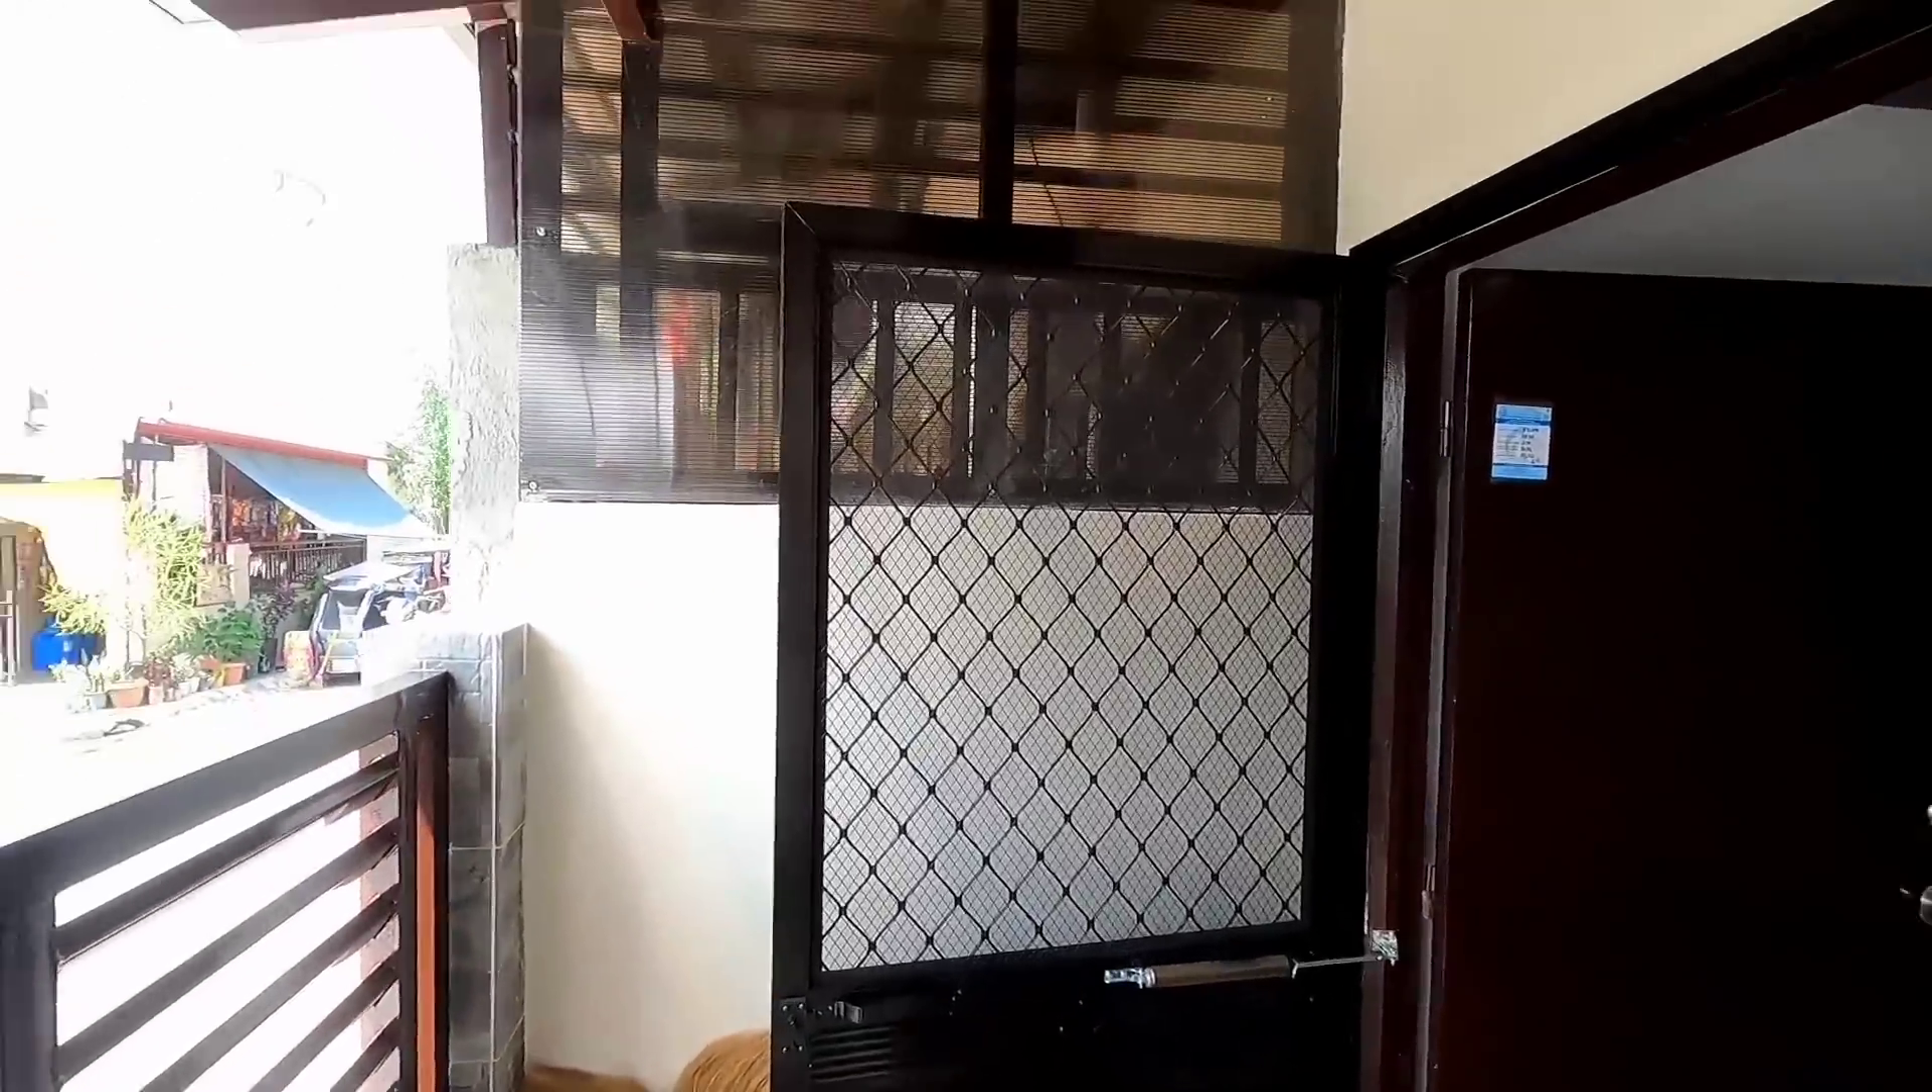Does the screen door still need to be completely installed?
No.